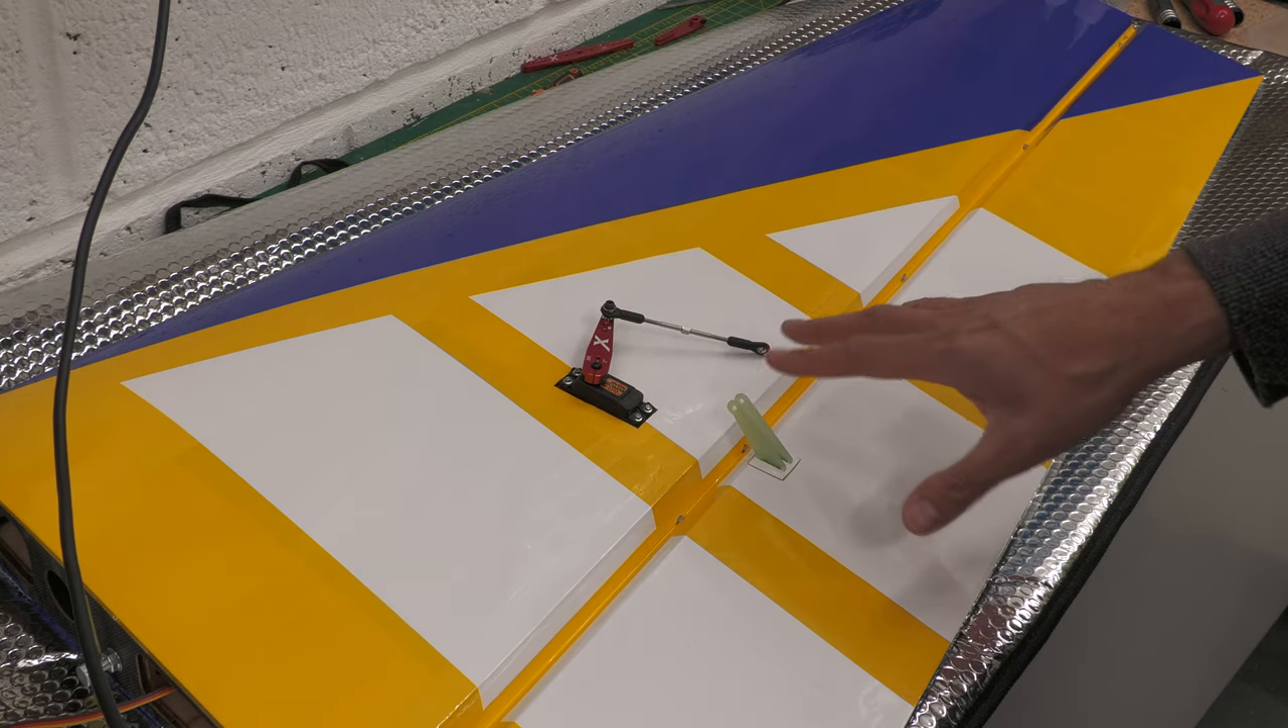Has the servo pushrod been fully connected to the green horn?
No.